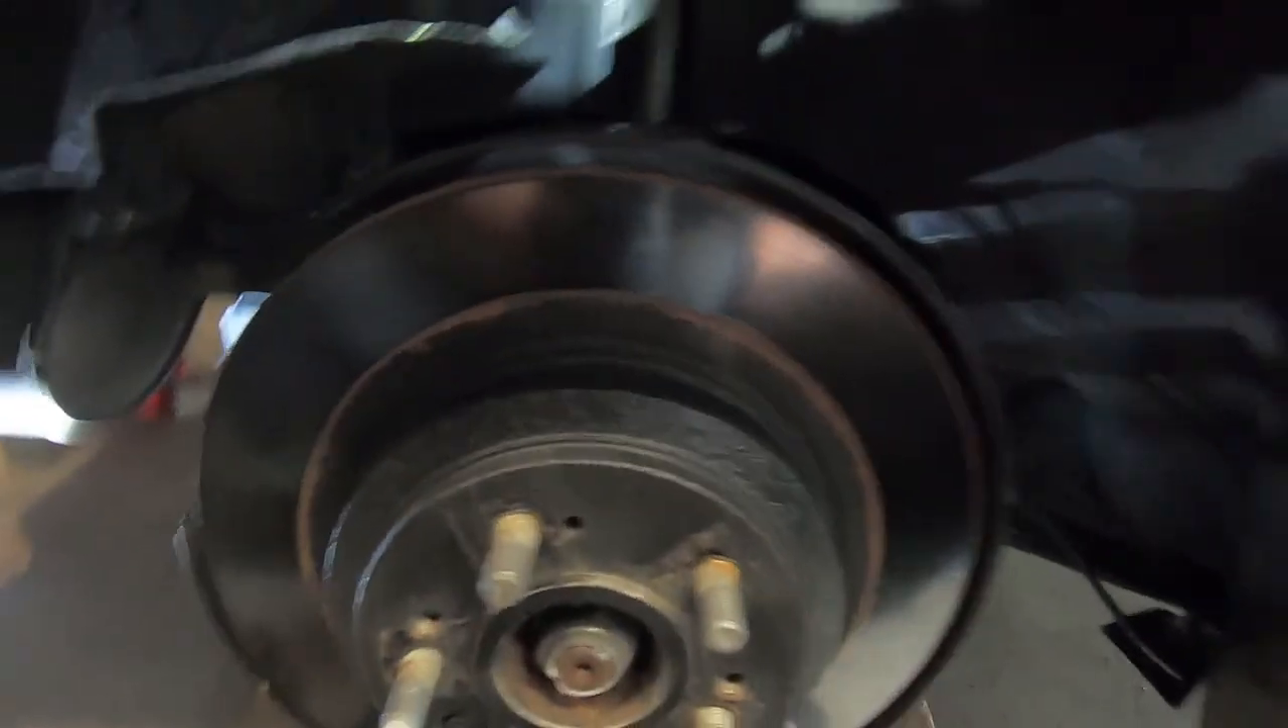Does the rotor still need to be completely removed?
Yes.